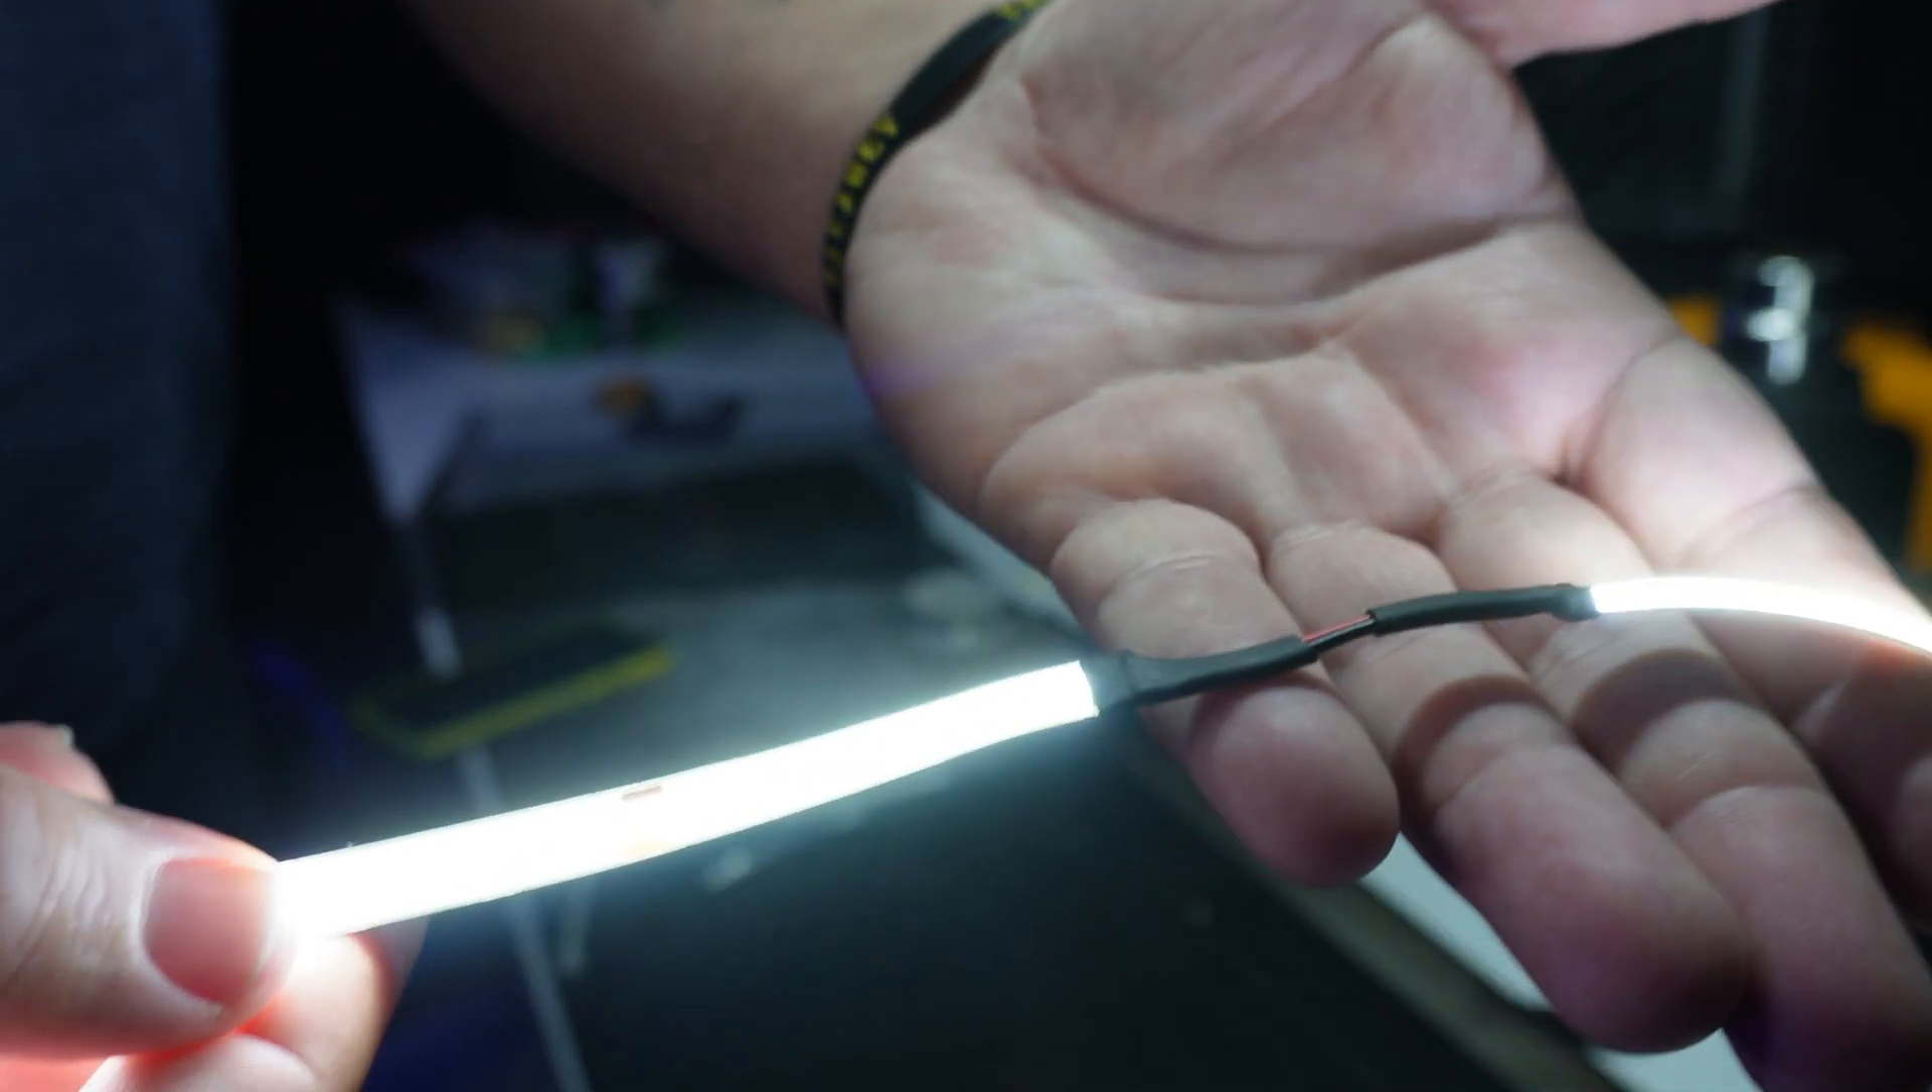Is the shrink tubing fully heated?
Yes.